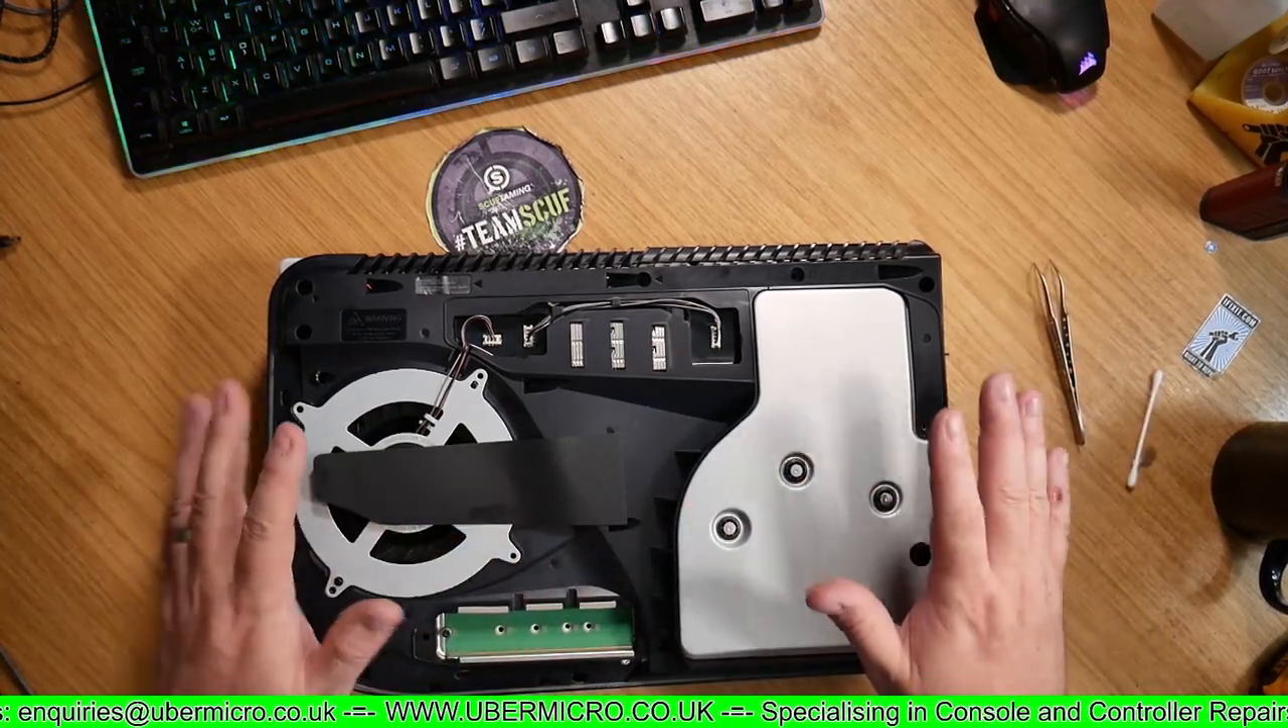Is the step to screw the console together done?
No.